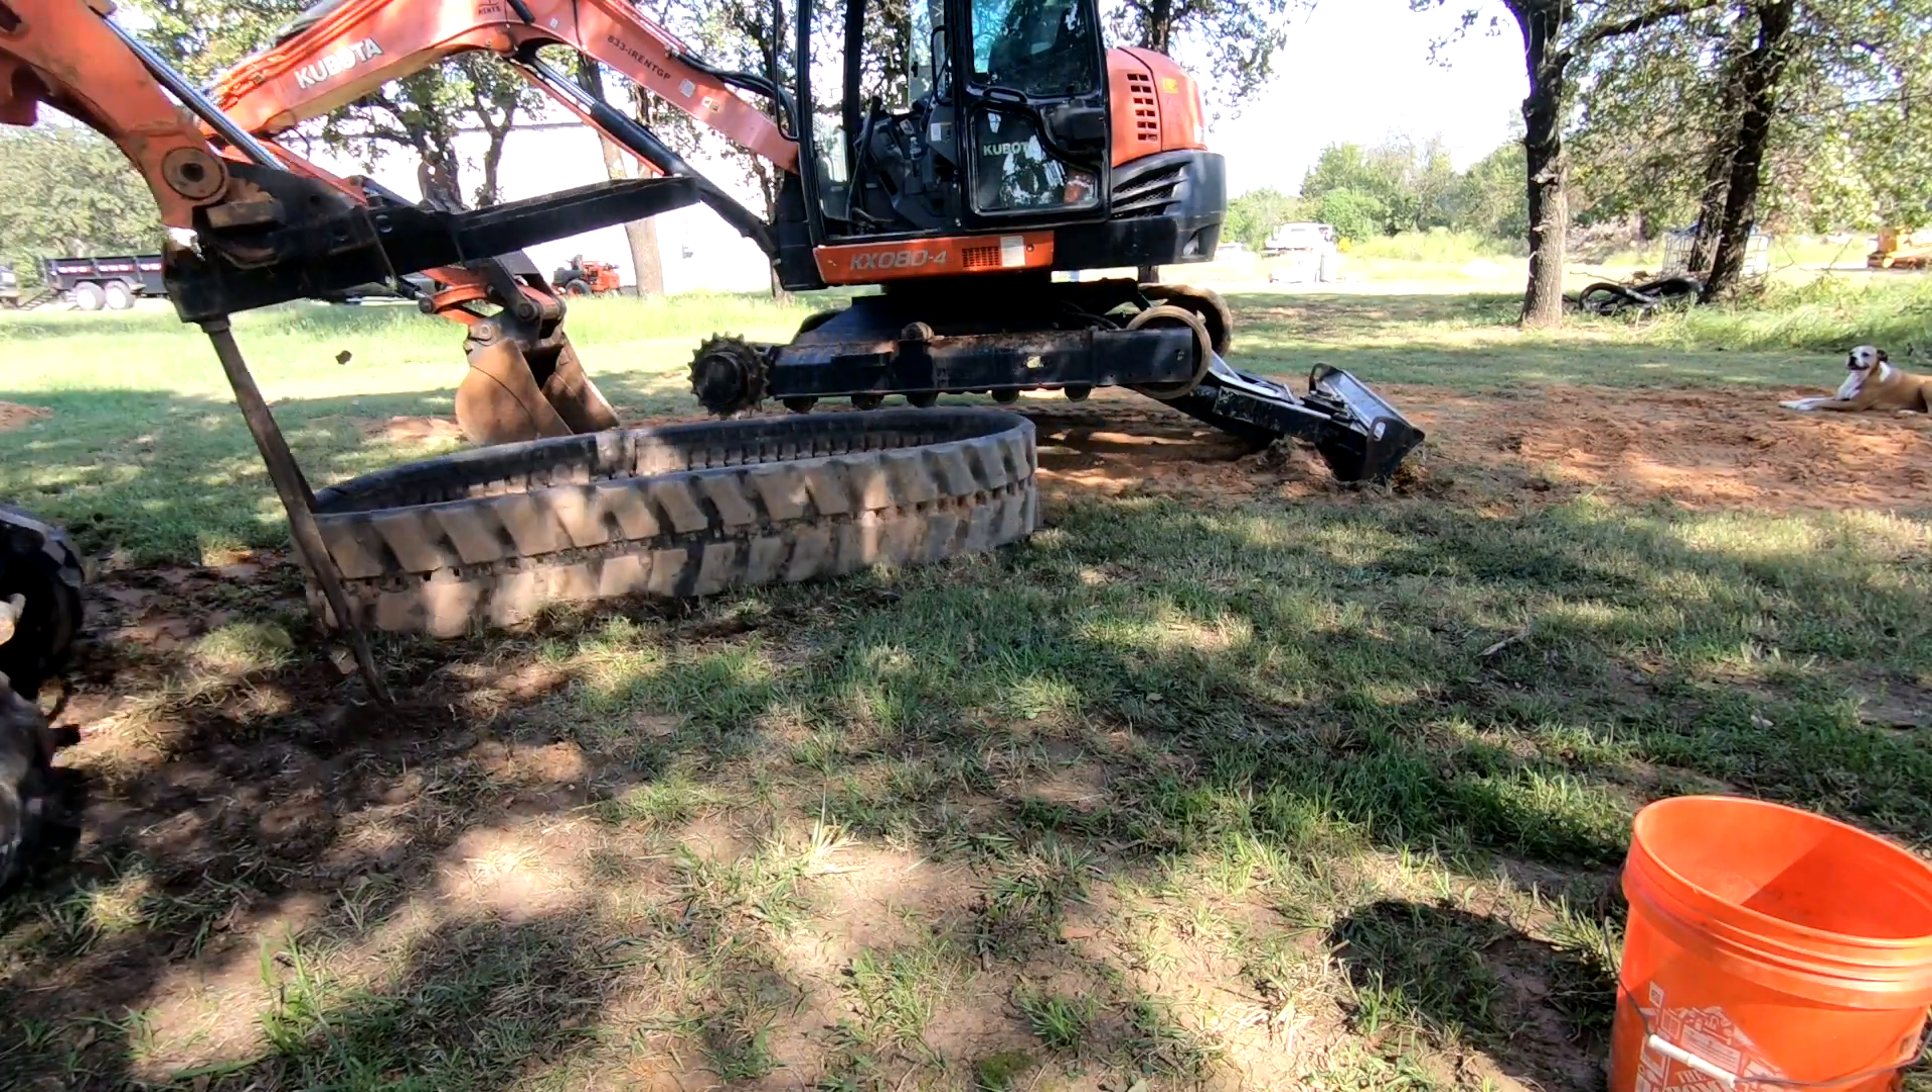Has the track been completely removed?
Yes.